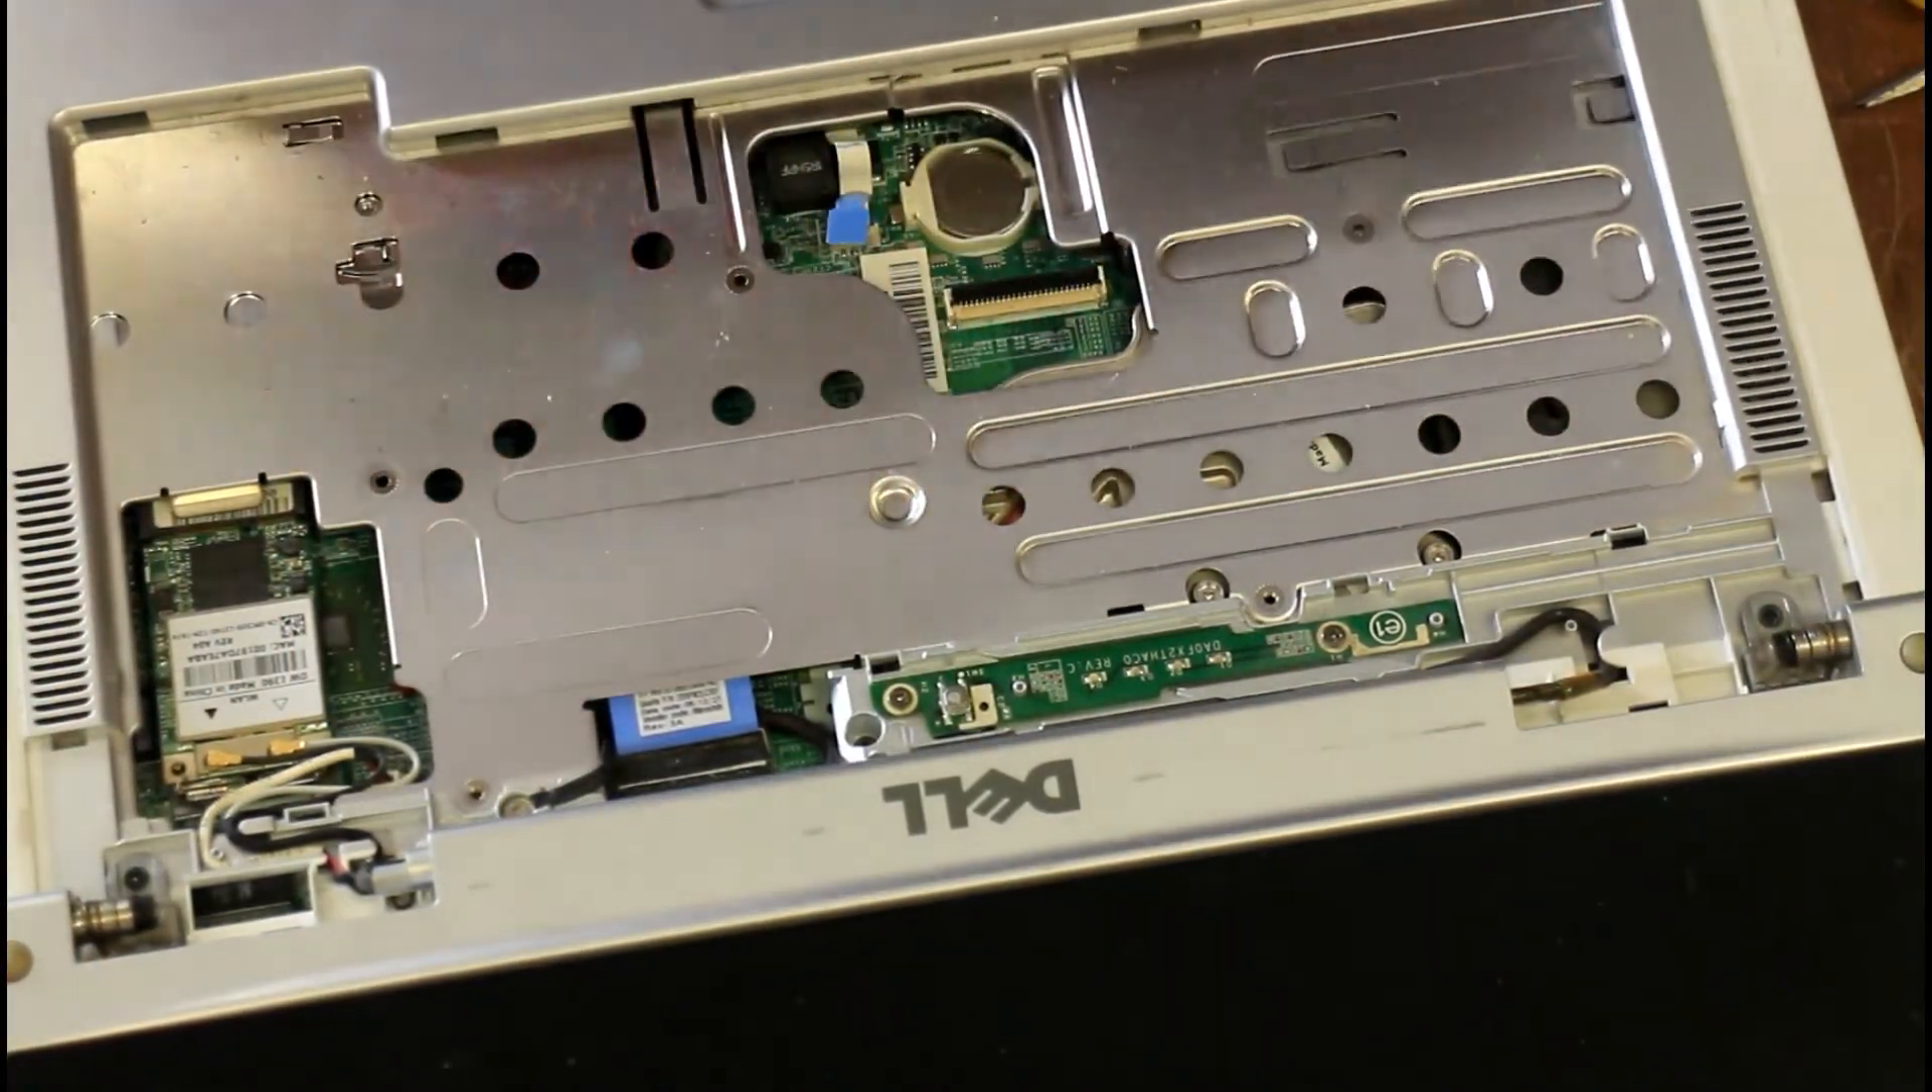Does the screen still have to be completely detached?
Yes.